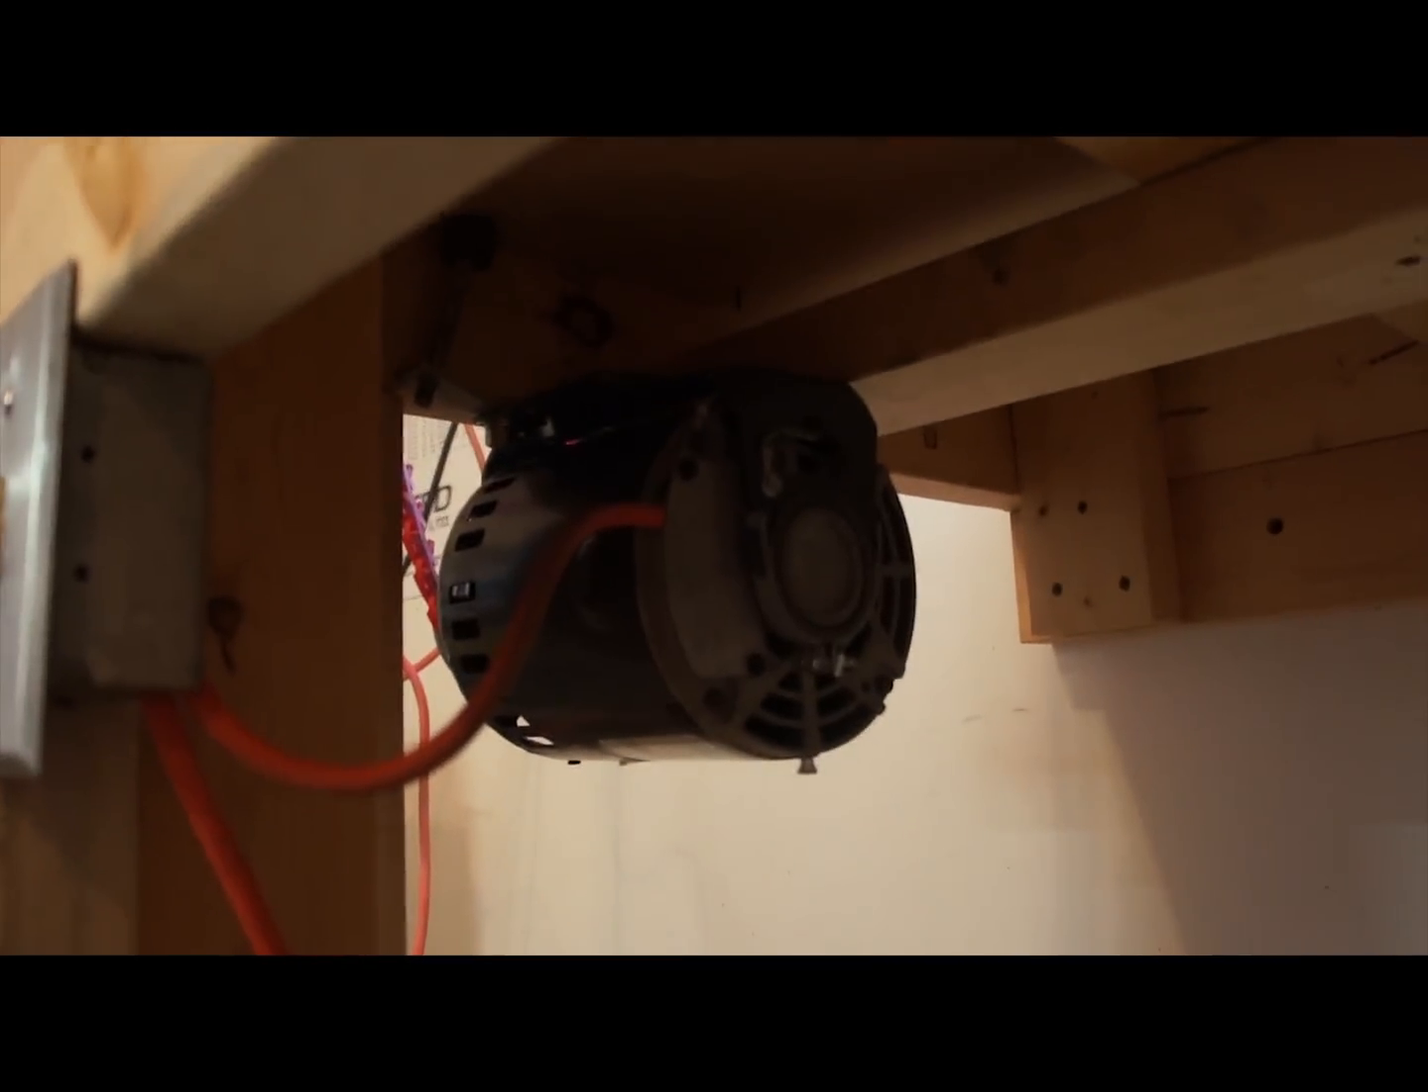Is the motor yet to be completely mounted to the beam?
No.